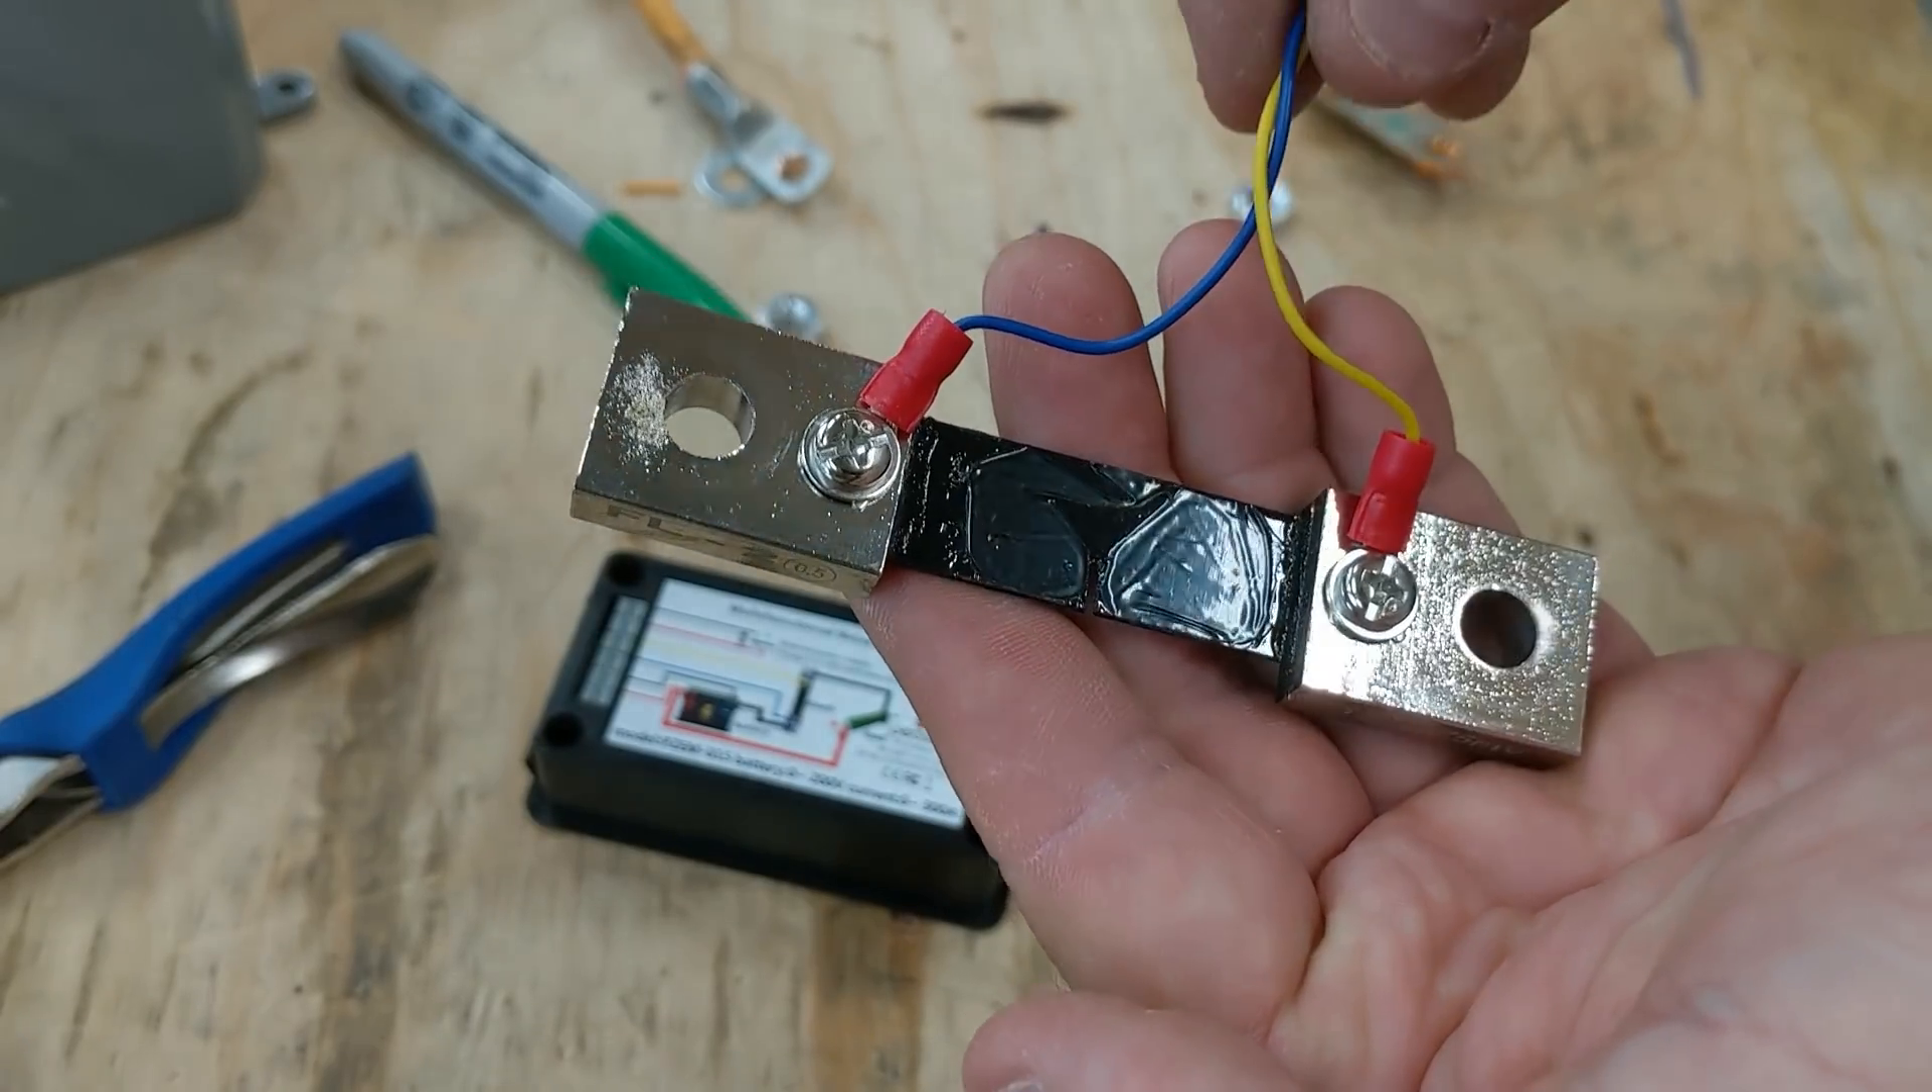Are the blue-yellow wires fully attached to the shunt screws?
Yes.